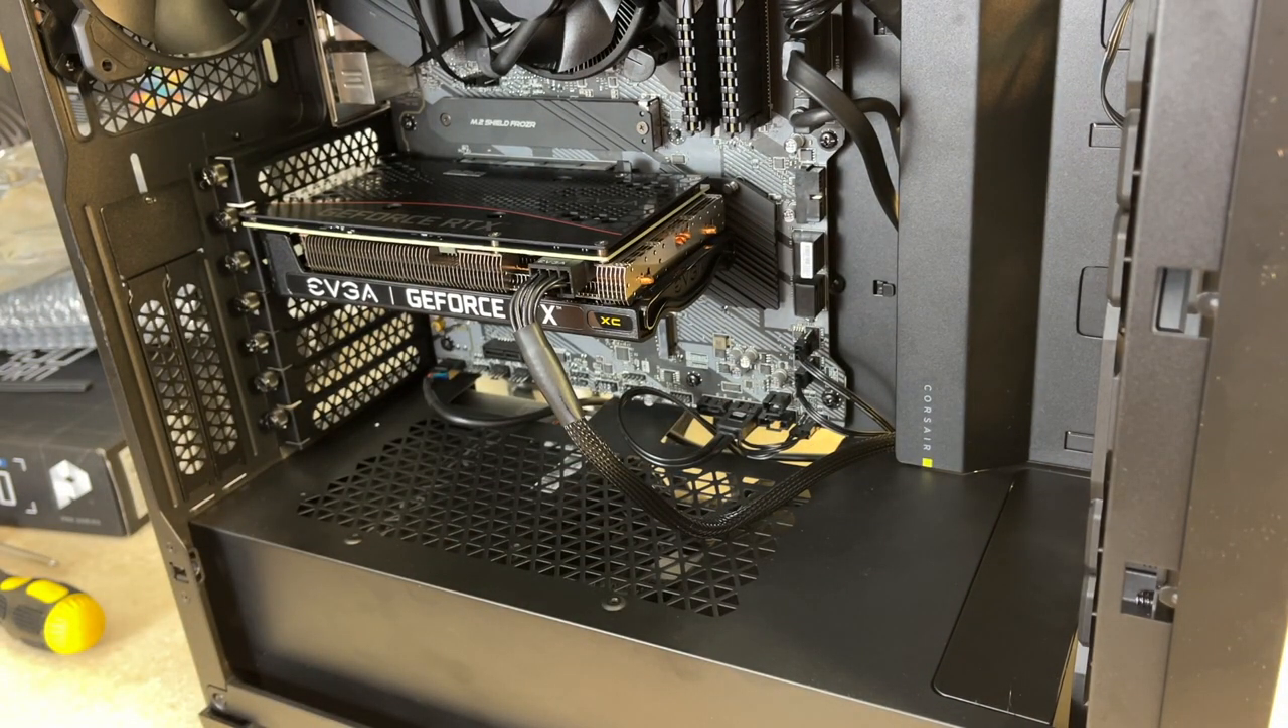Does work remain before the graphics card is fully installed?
No.